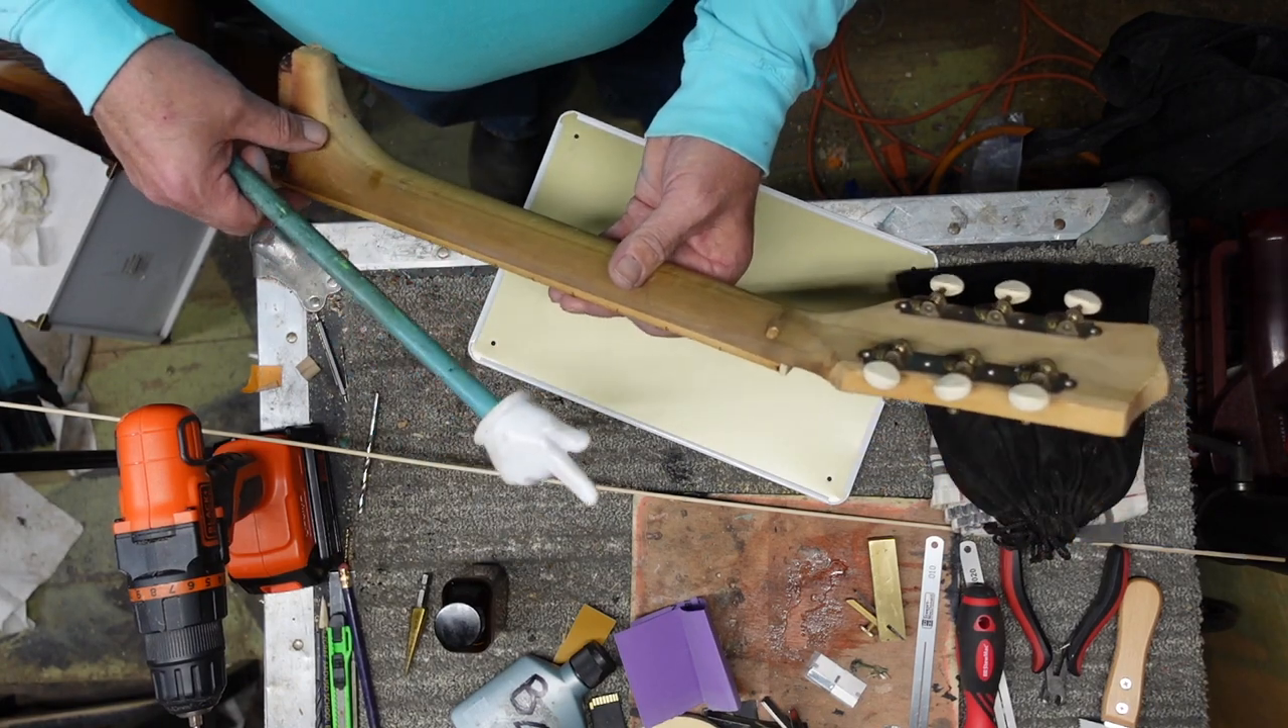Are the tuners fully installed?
Yes.